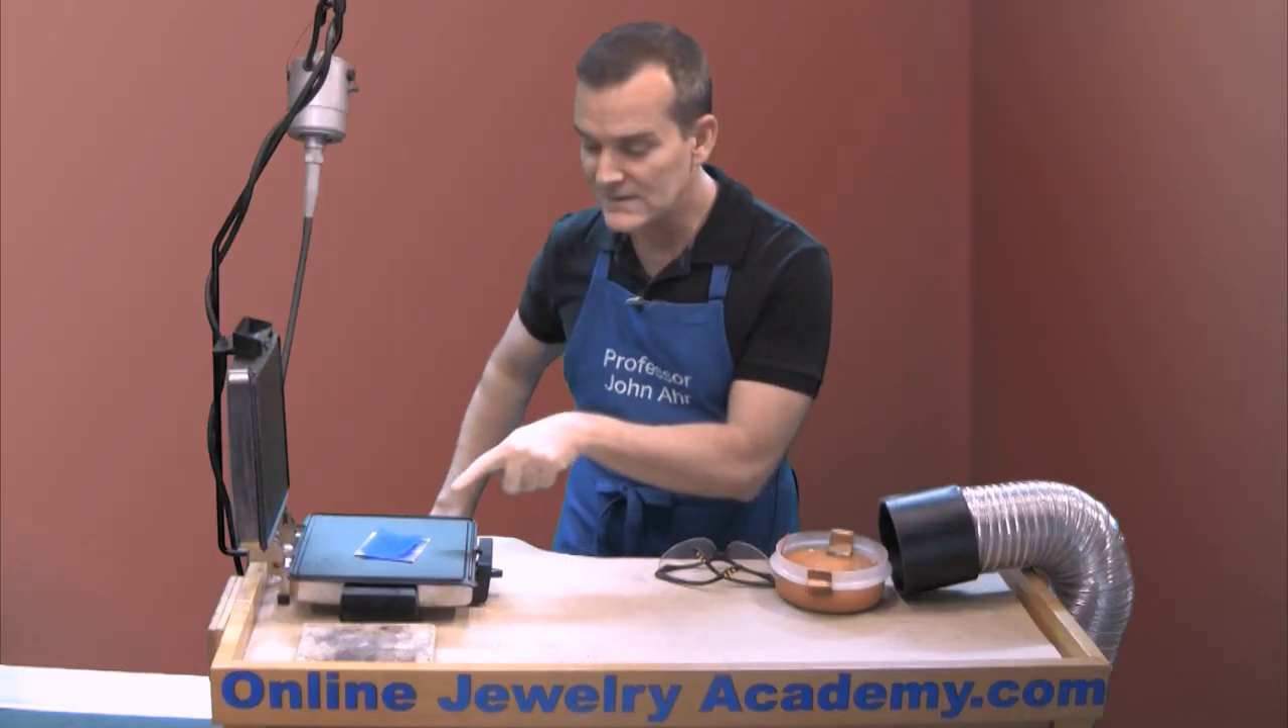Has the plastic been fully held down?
No.